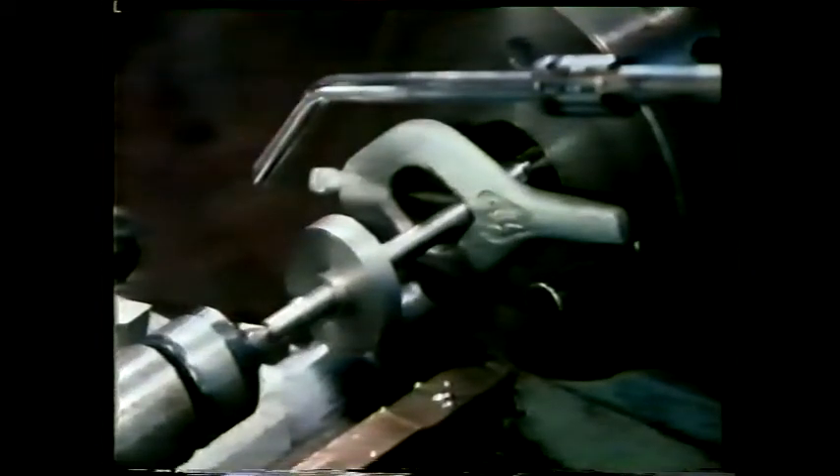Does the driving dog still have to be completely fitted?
No.